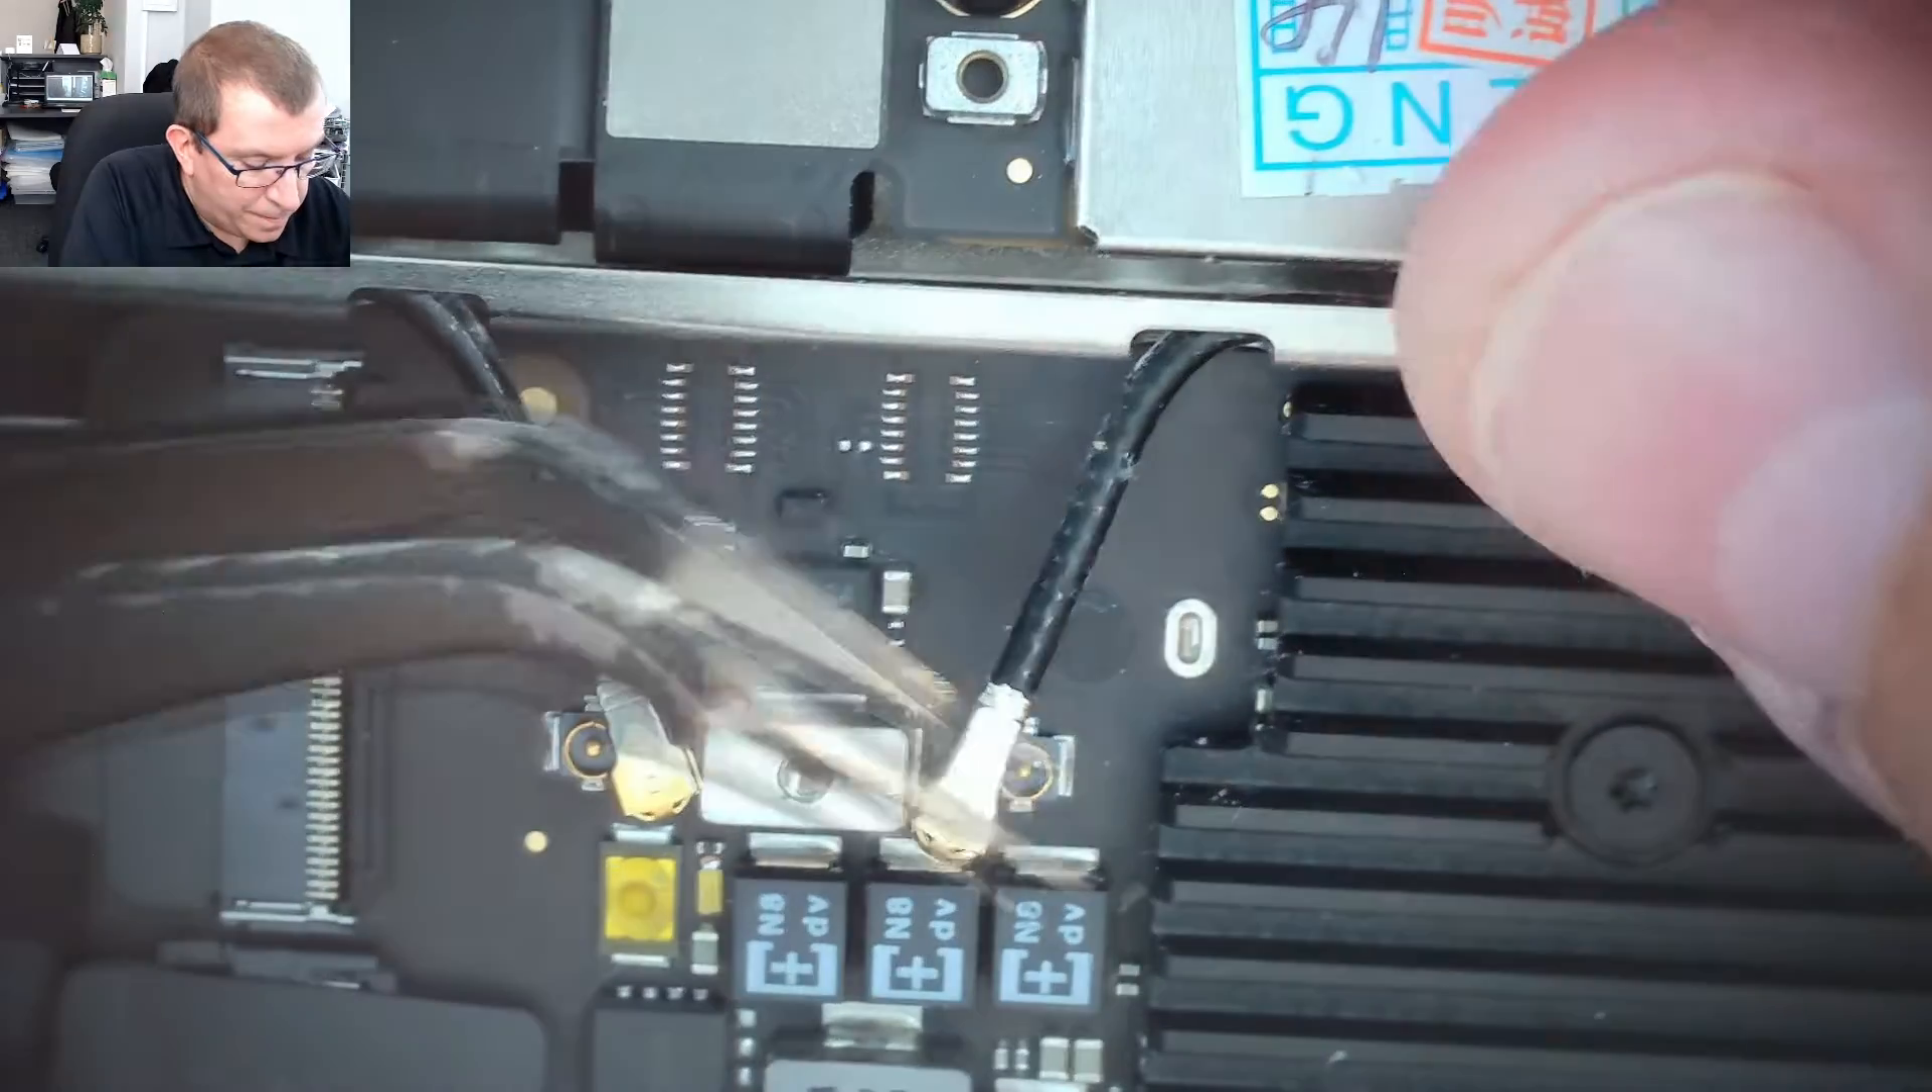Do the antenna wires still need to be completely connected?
Yes.